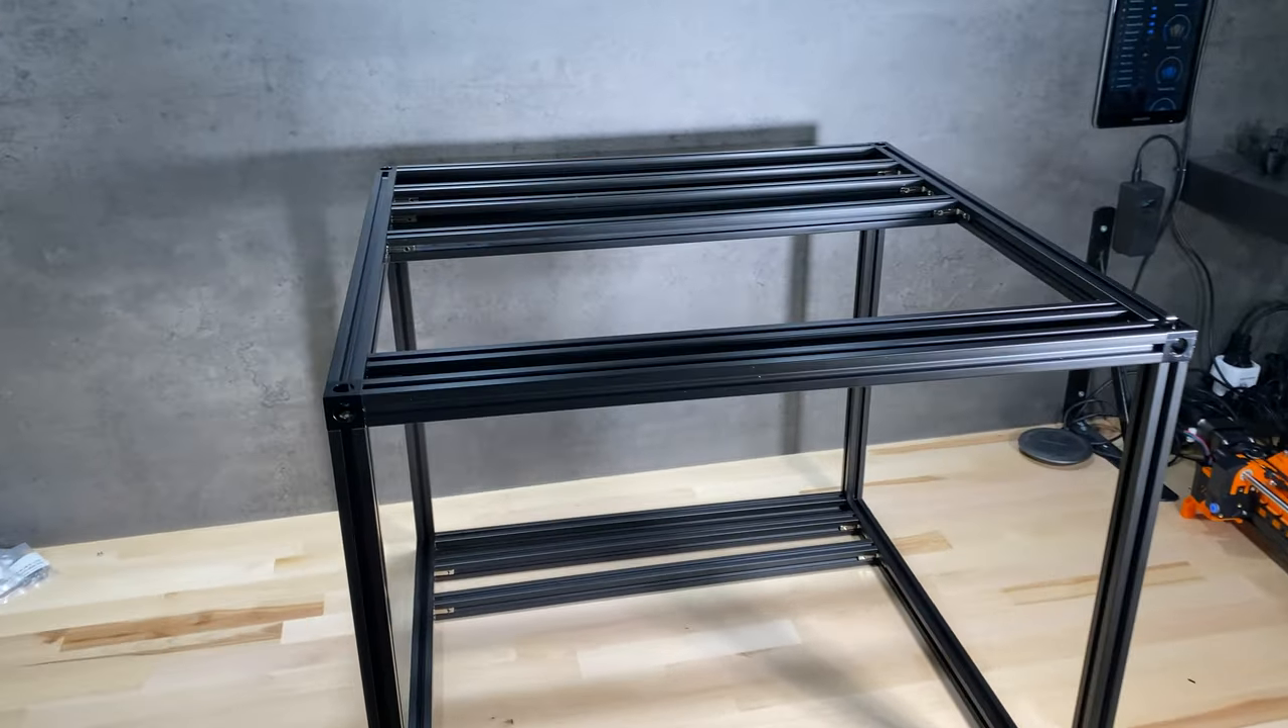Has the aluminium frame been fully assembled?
Yes.